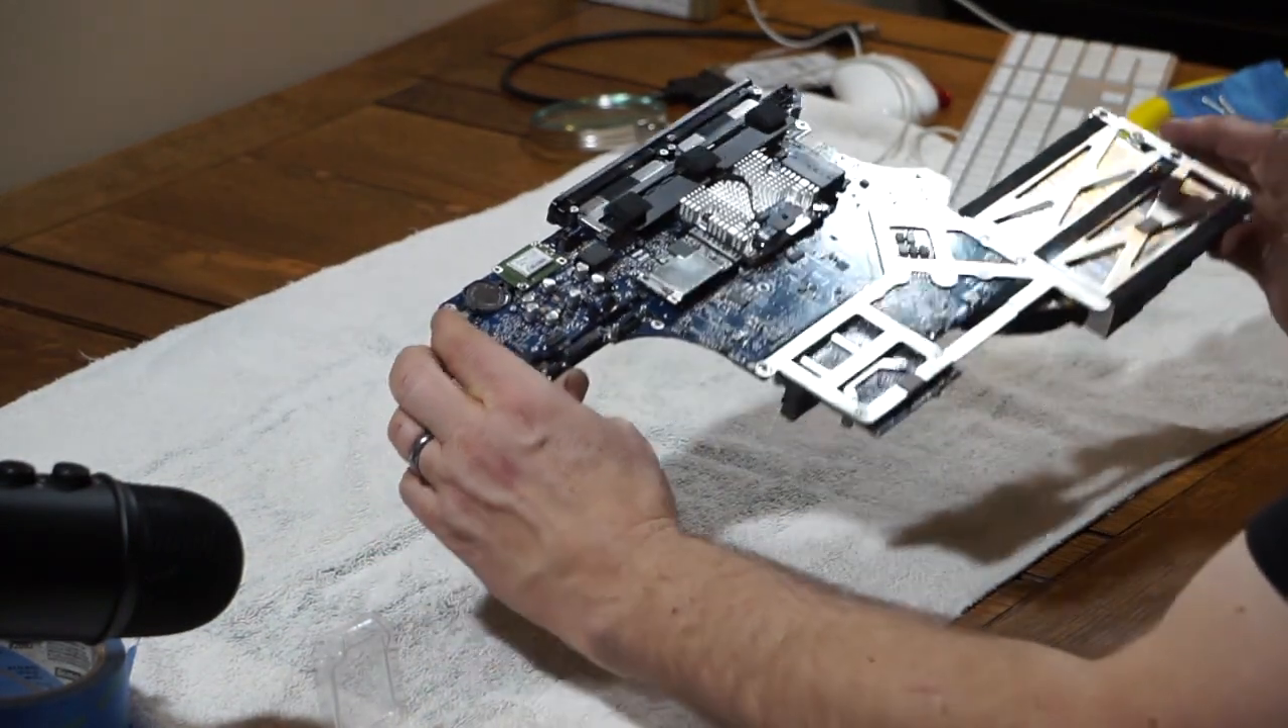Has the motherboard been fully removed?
Yes.